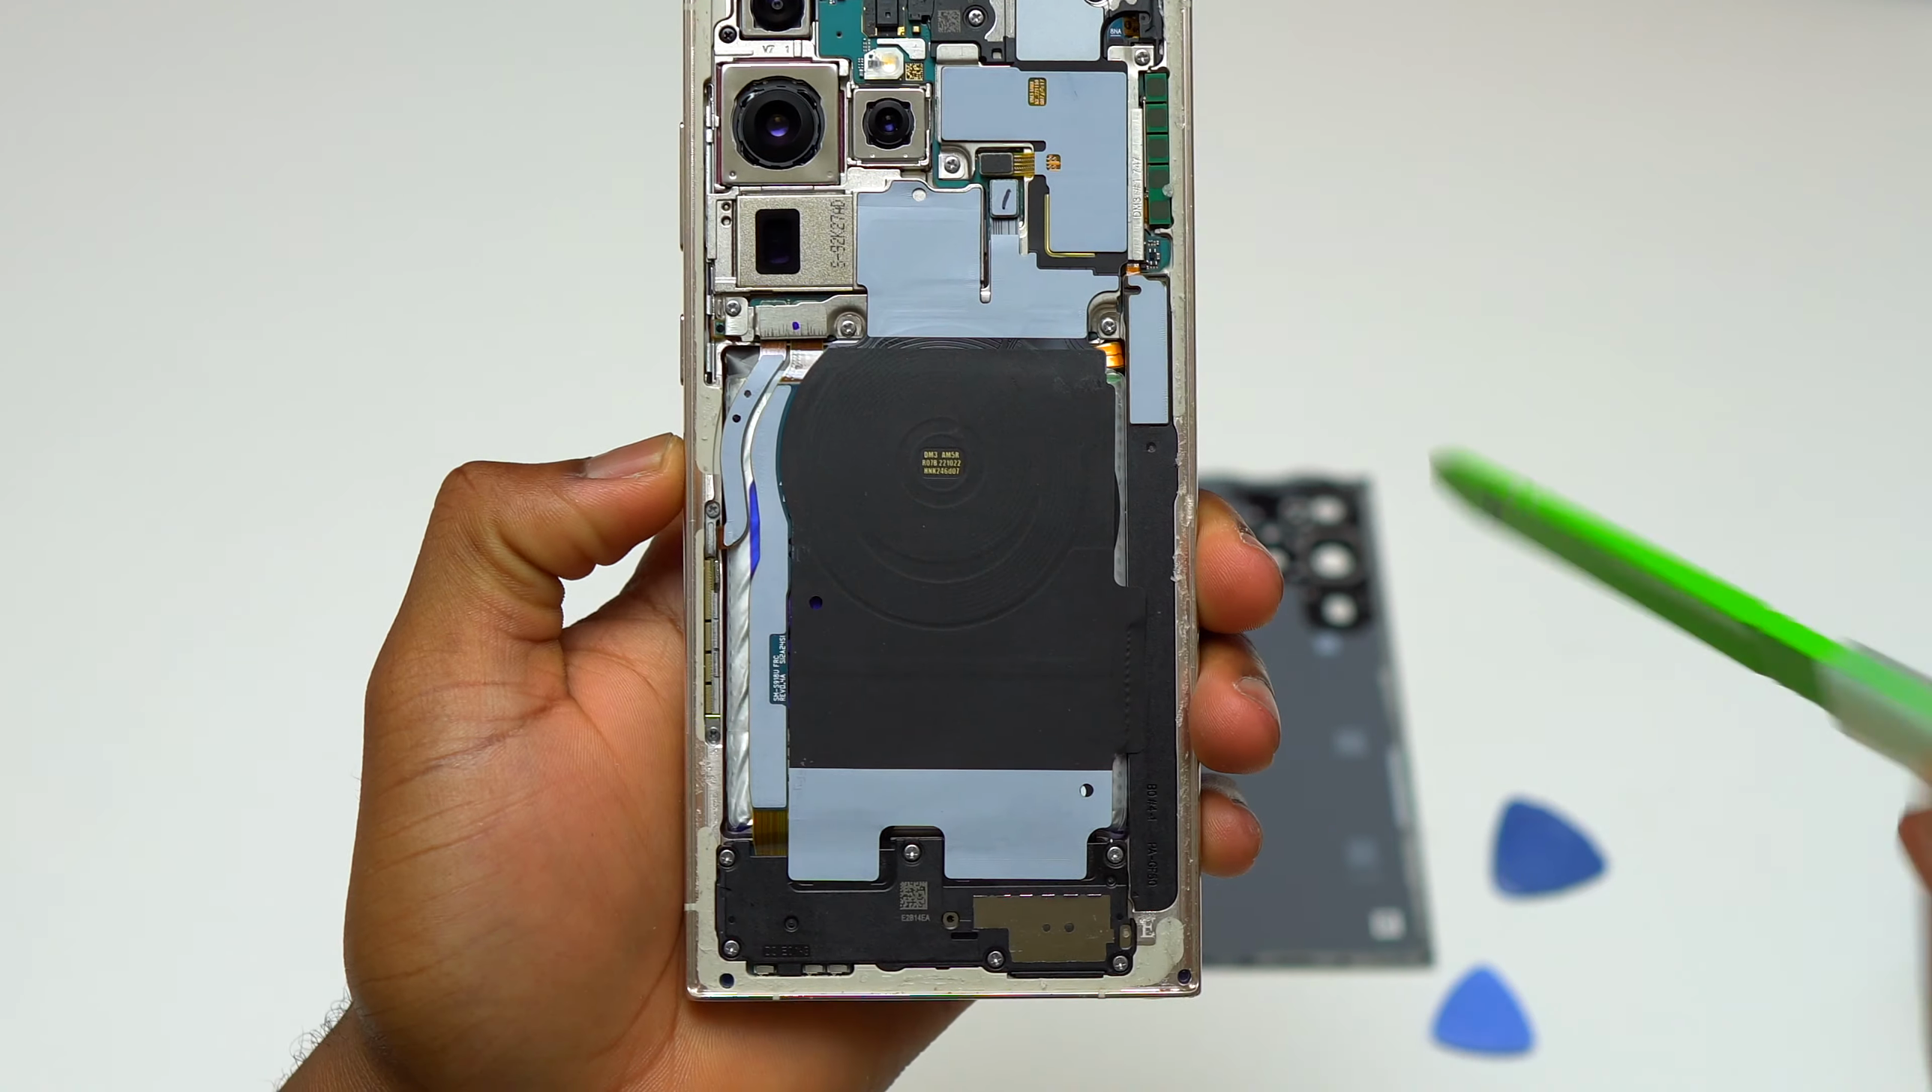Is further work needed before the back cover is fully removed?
No.